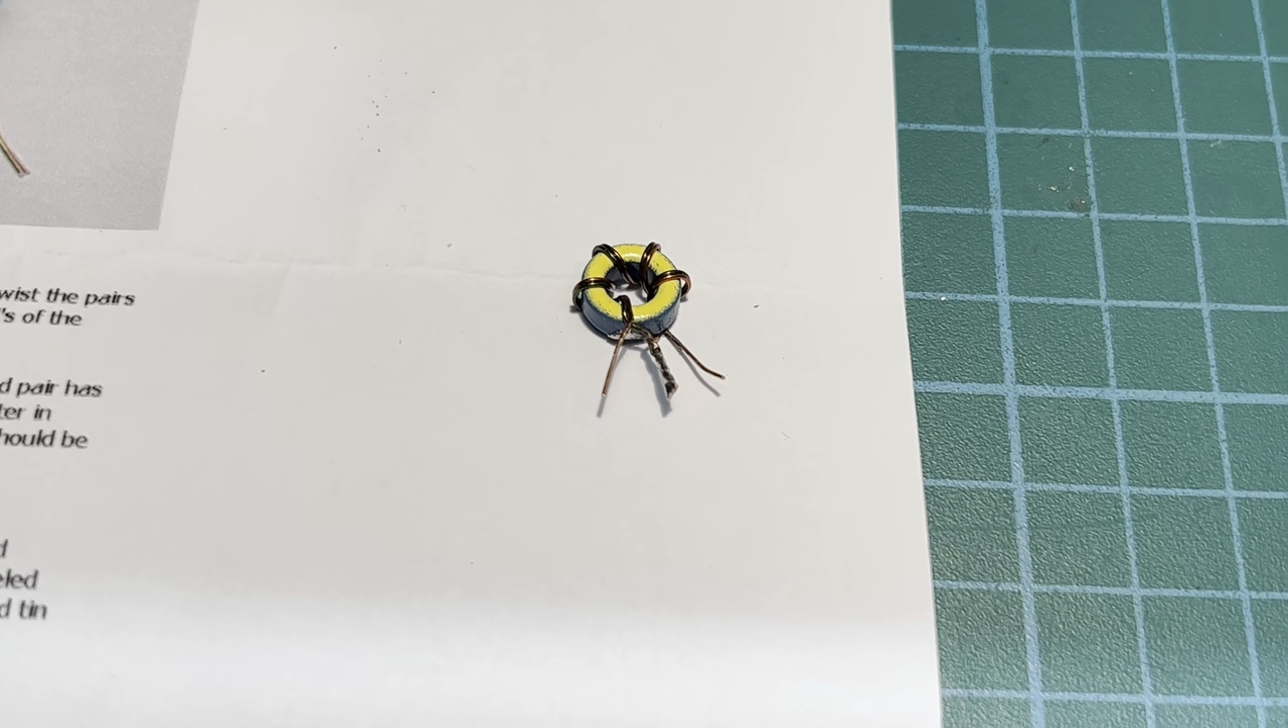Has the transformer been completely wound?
Yes.